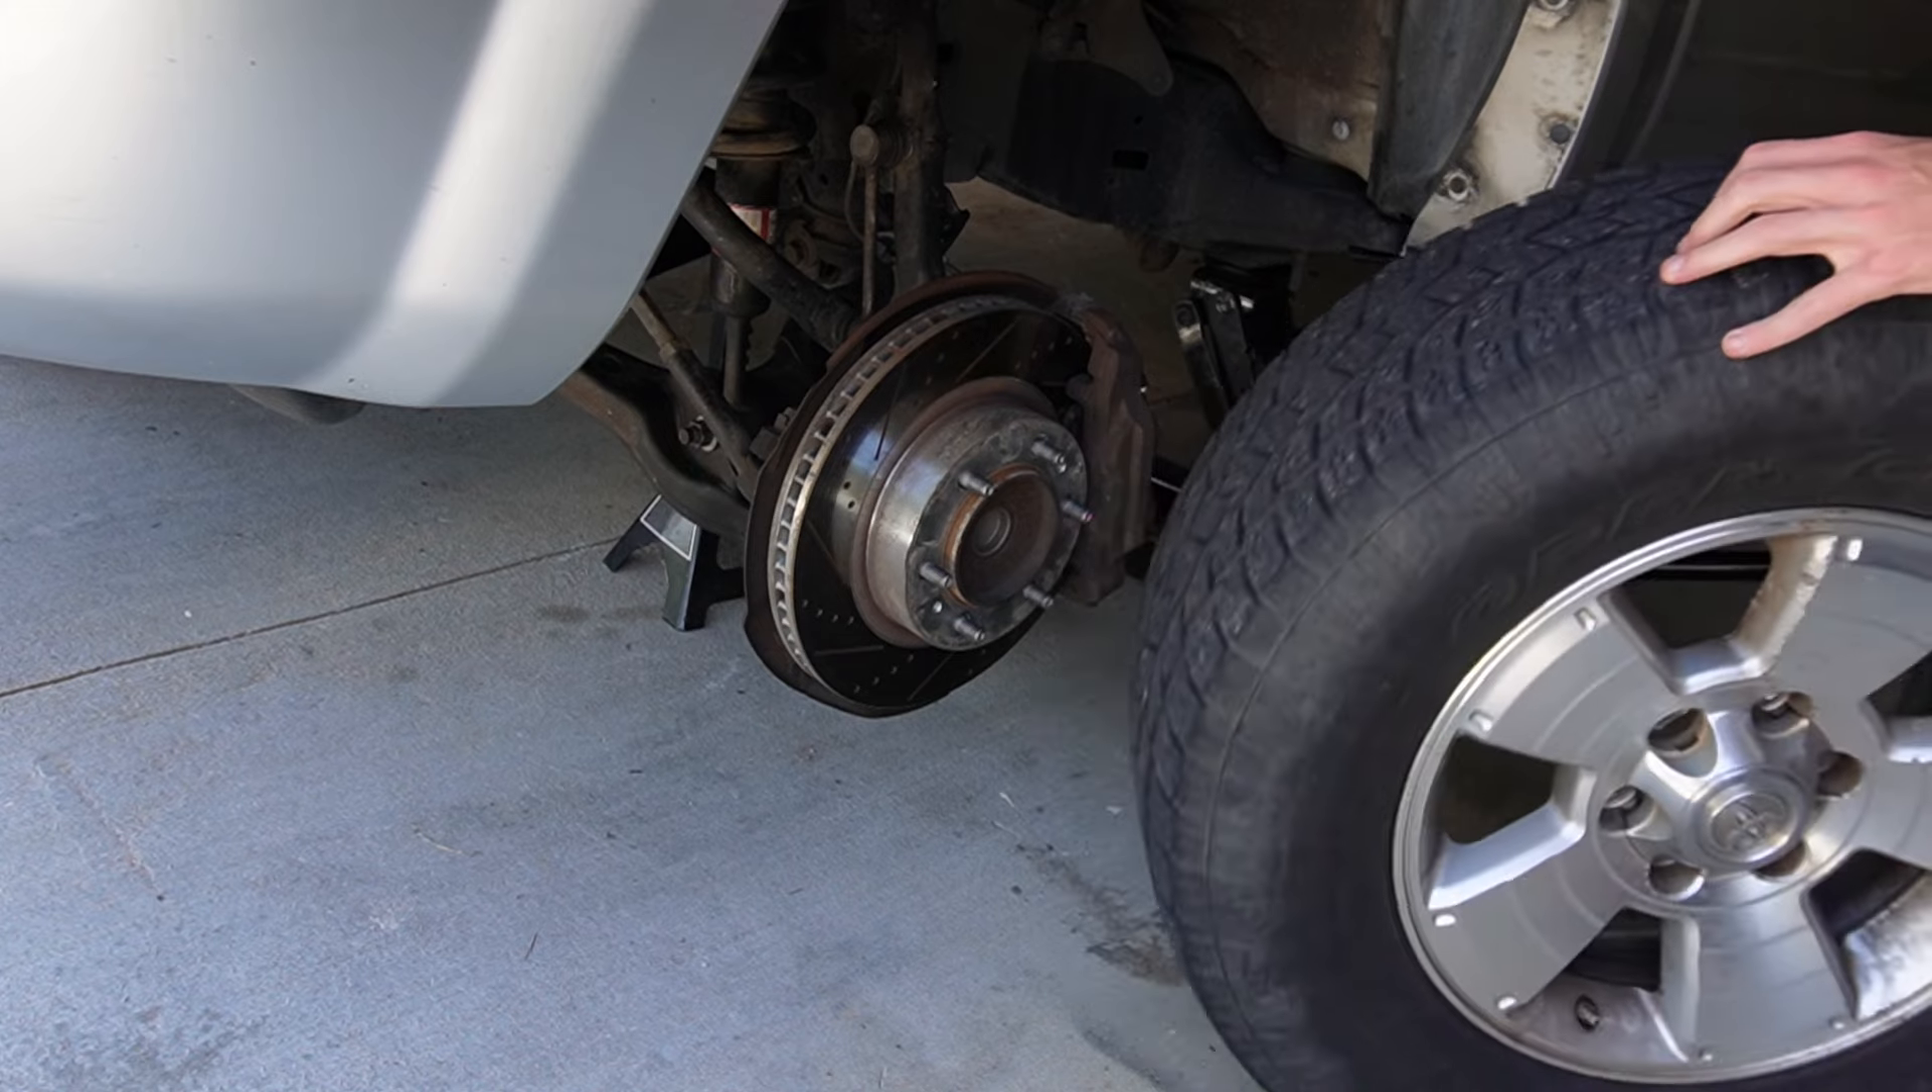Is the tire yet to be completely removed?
No.